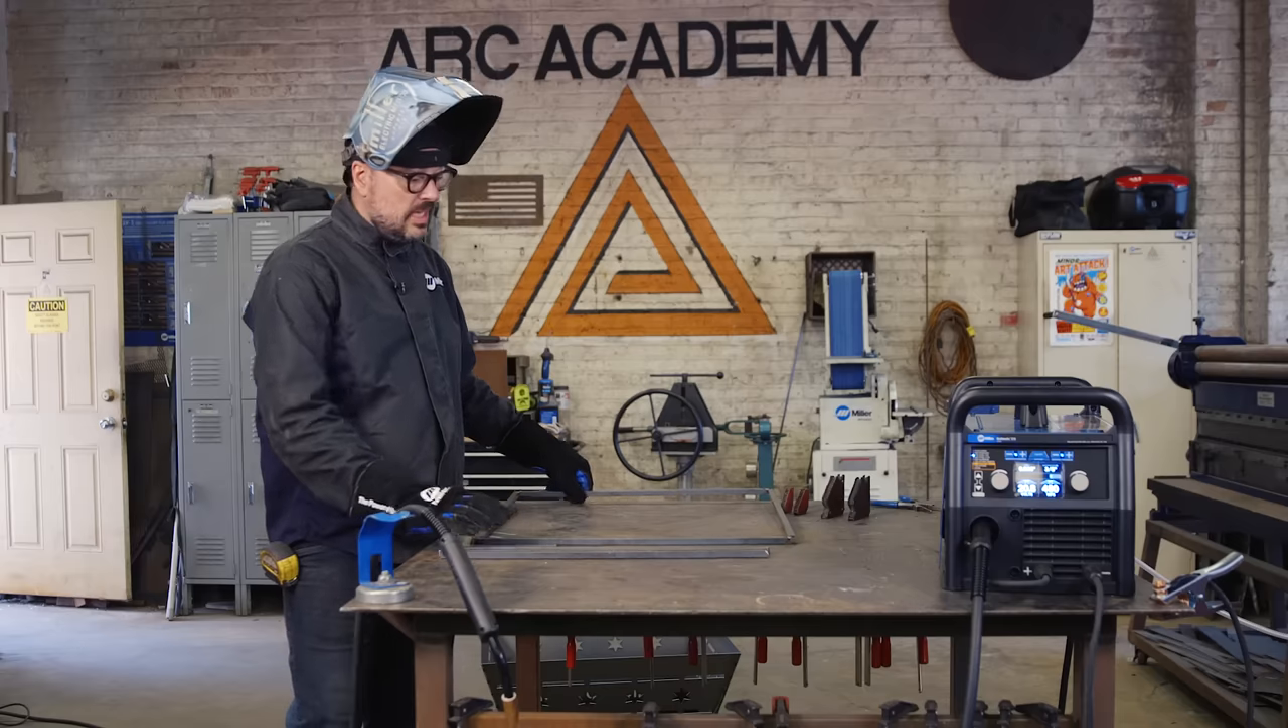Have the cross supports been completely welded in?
No.